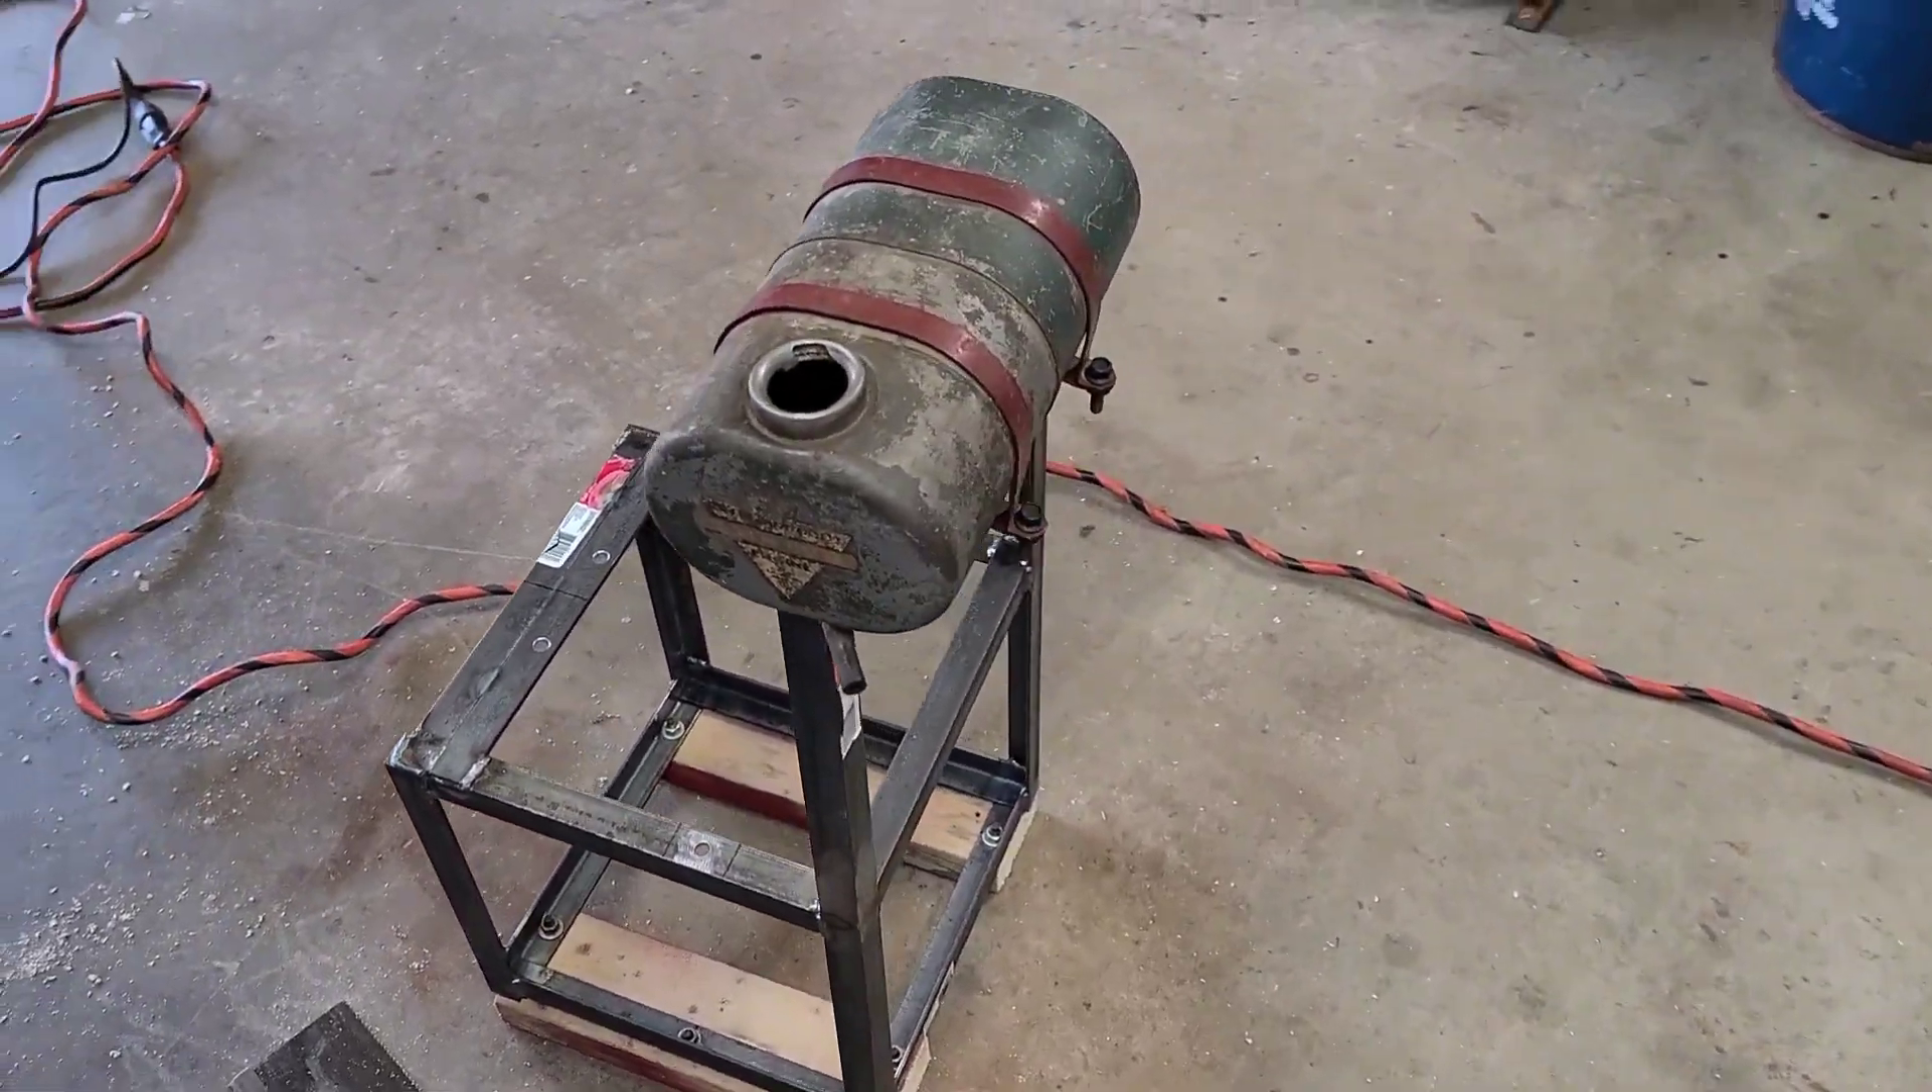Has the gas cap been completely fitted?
No.